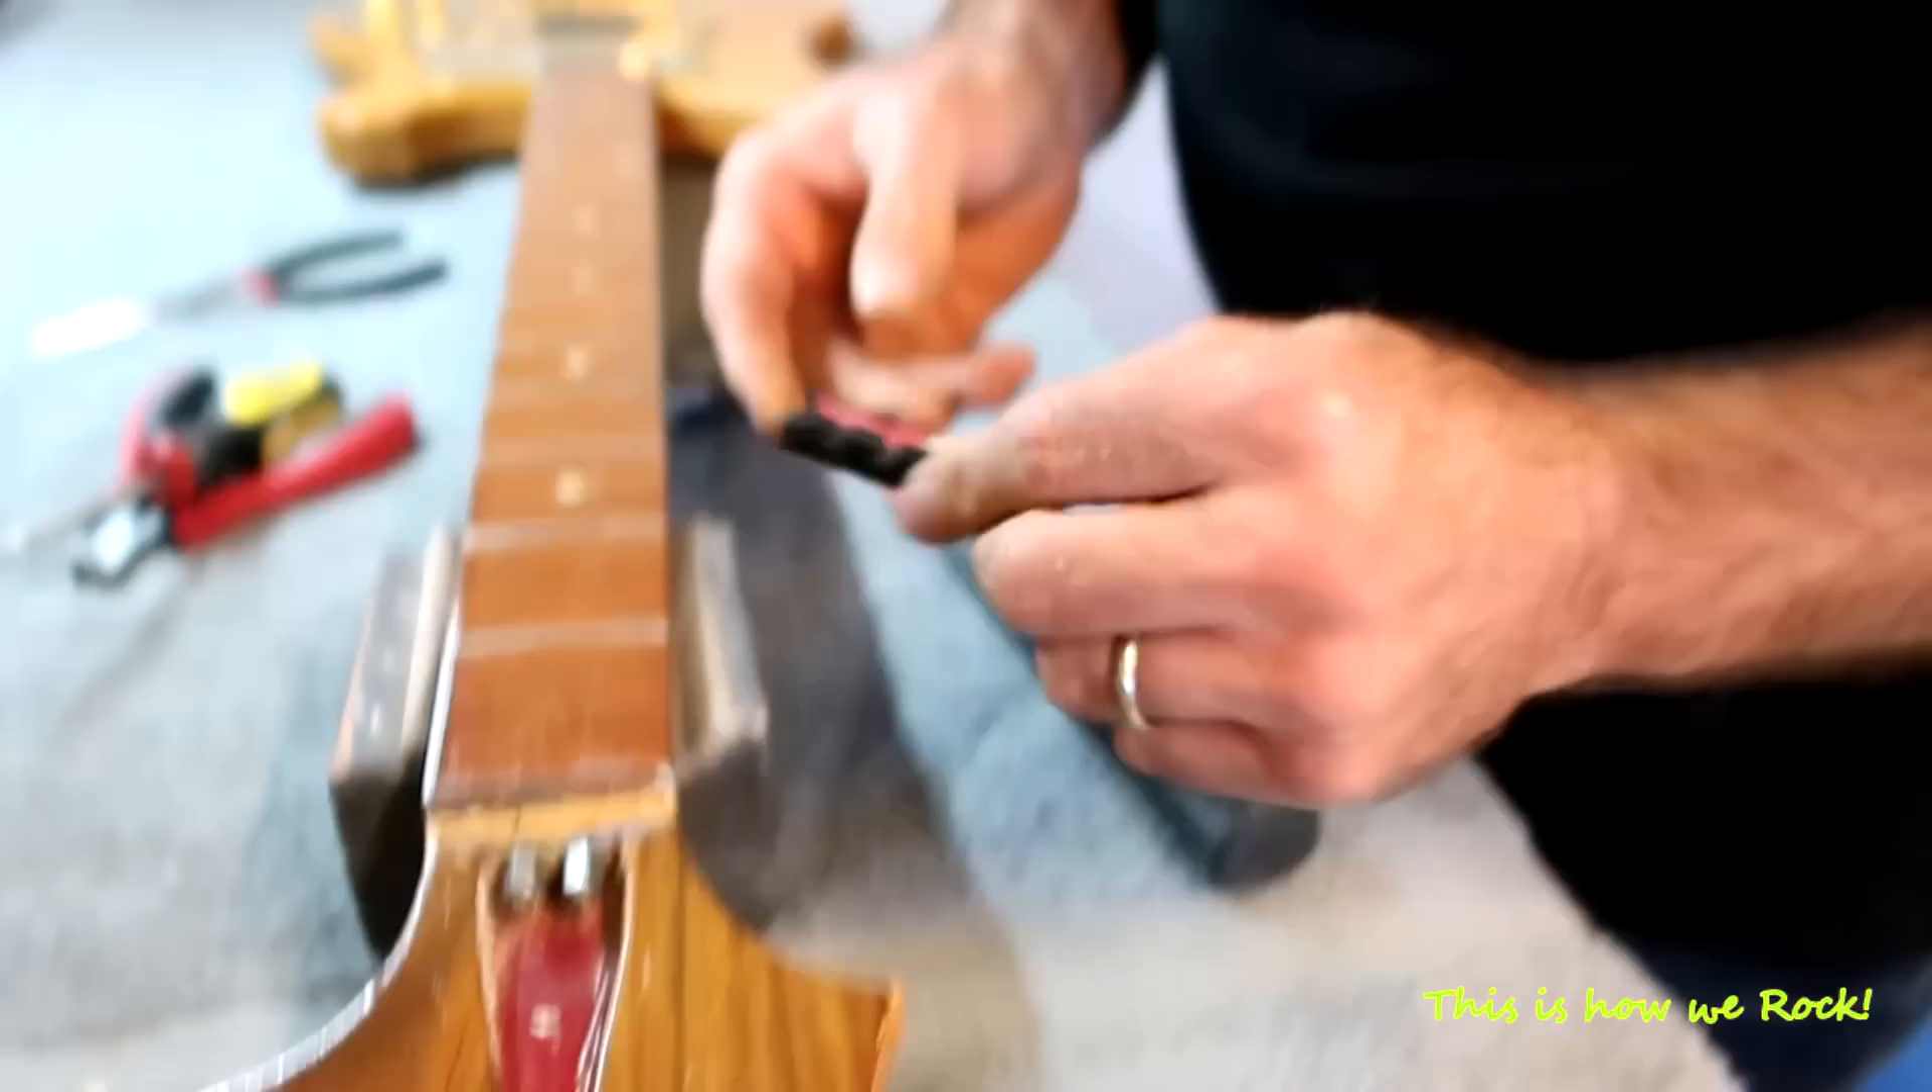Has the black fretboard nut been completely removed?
Yes.